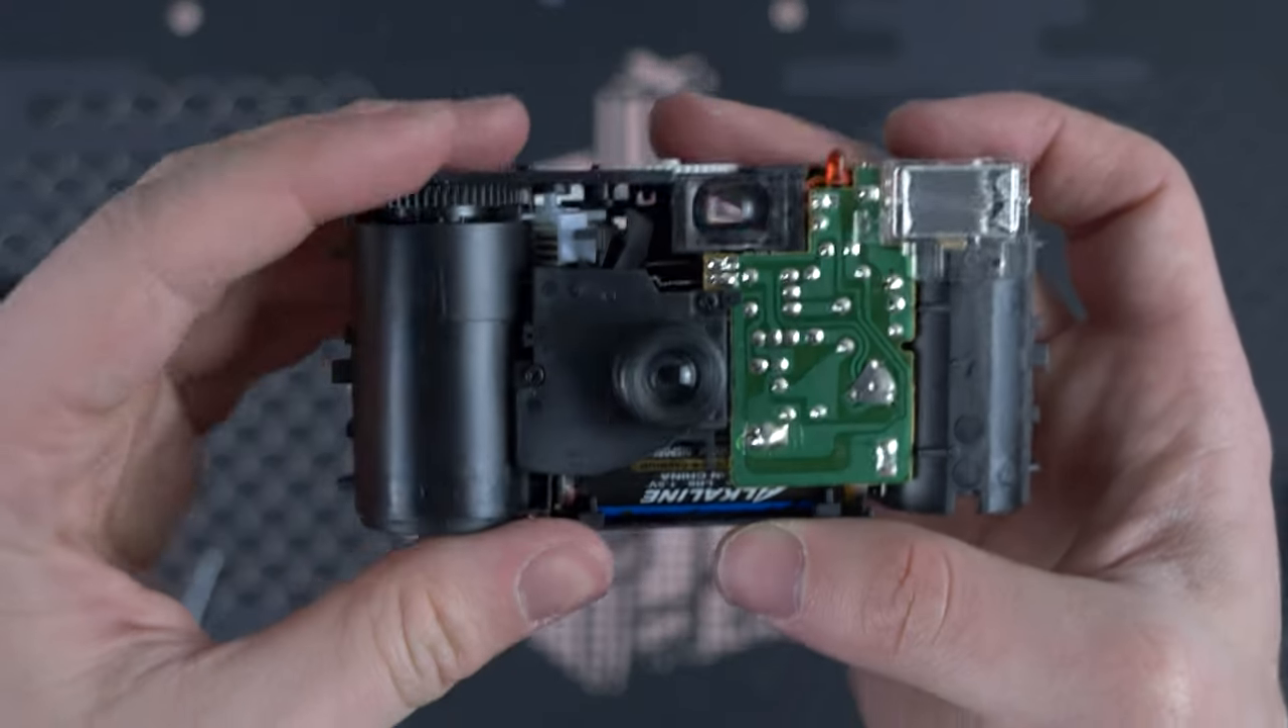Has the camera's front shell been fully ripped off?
Yes.